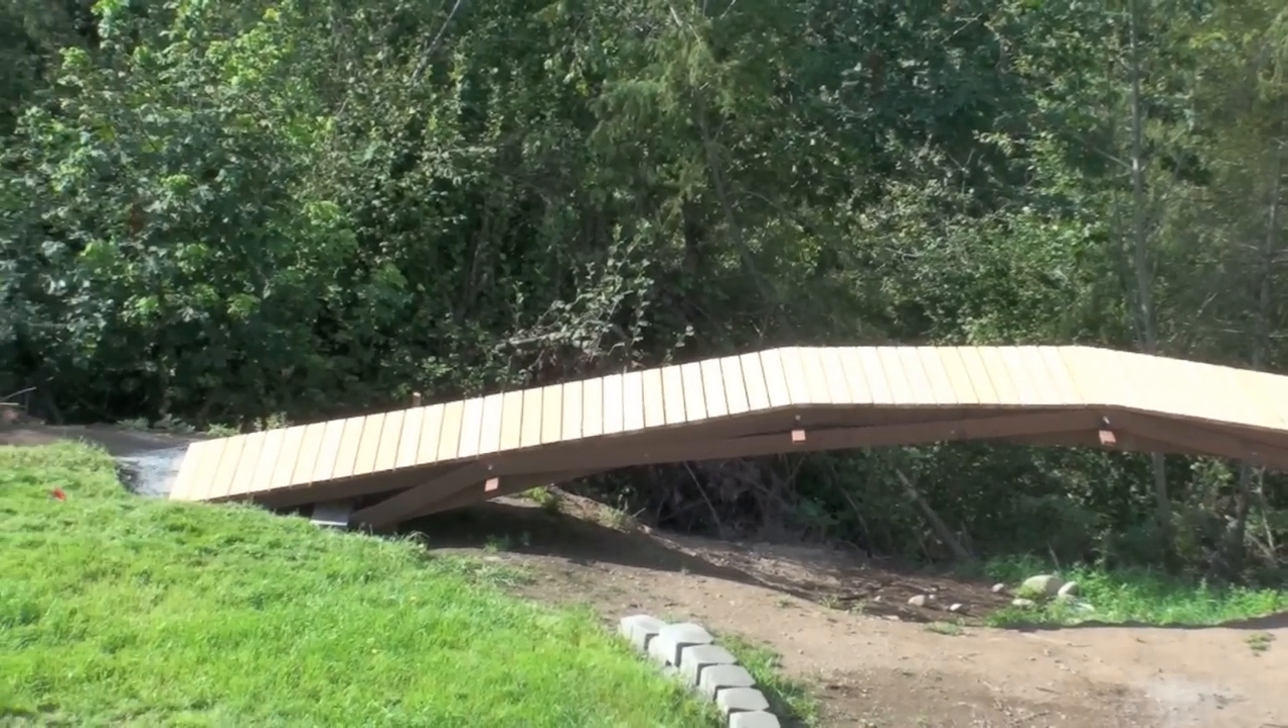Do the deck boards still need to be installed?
No.